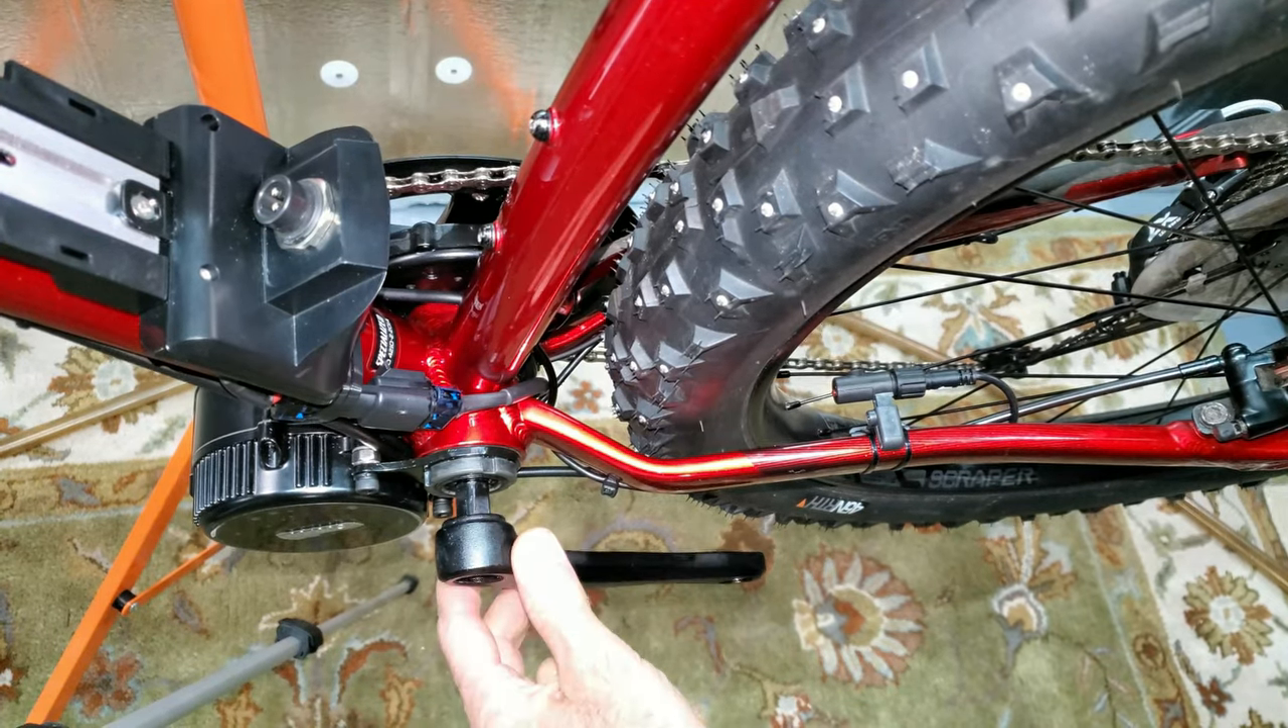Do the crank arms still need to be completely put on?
Yes.